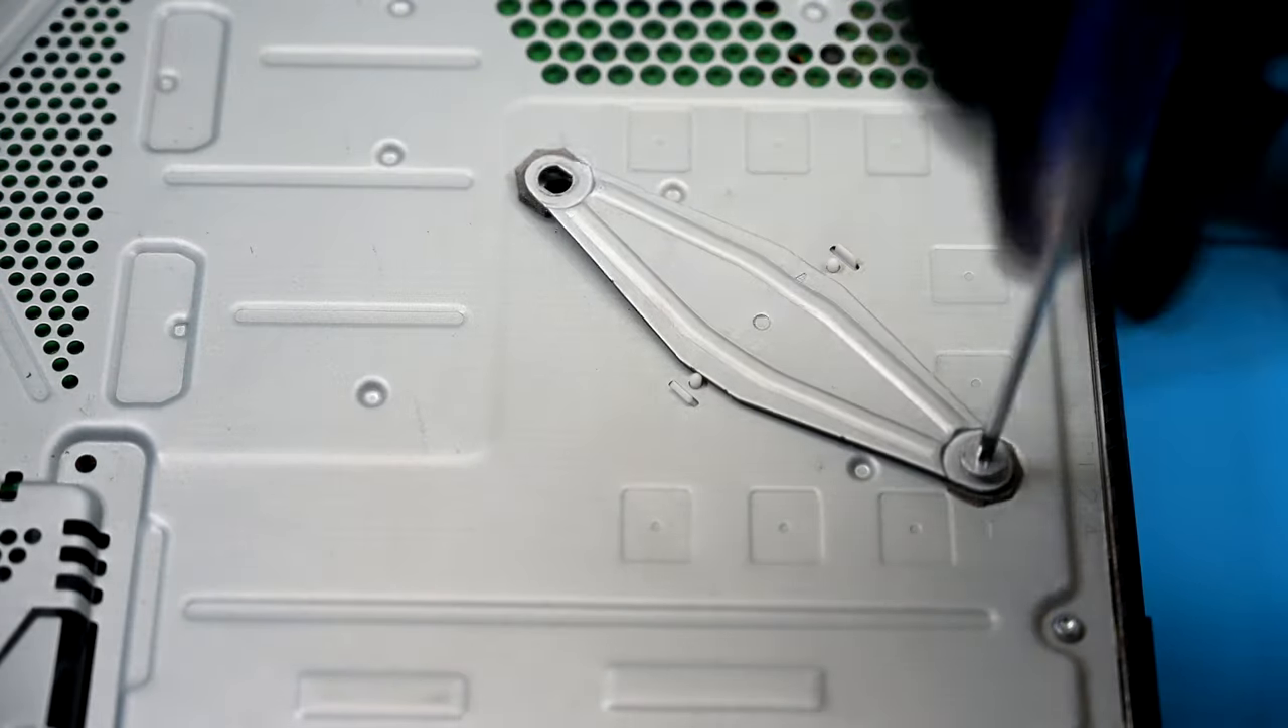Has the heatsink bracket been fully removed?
No.